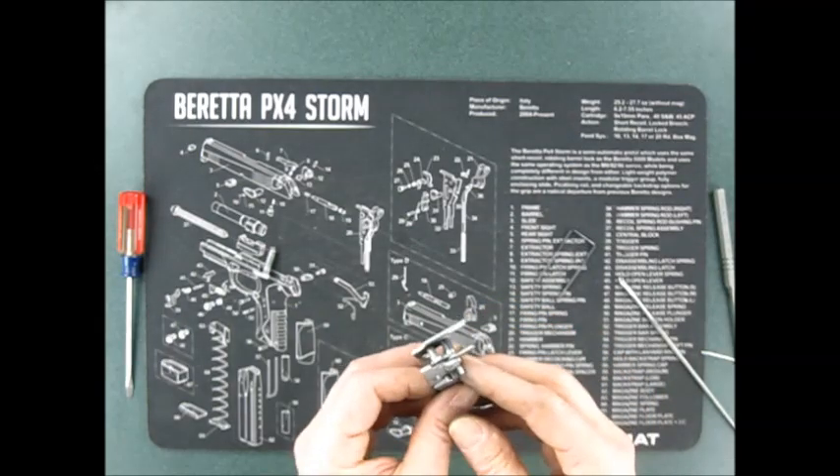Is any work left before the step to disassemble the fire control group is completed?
Yes.